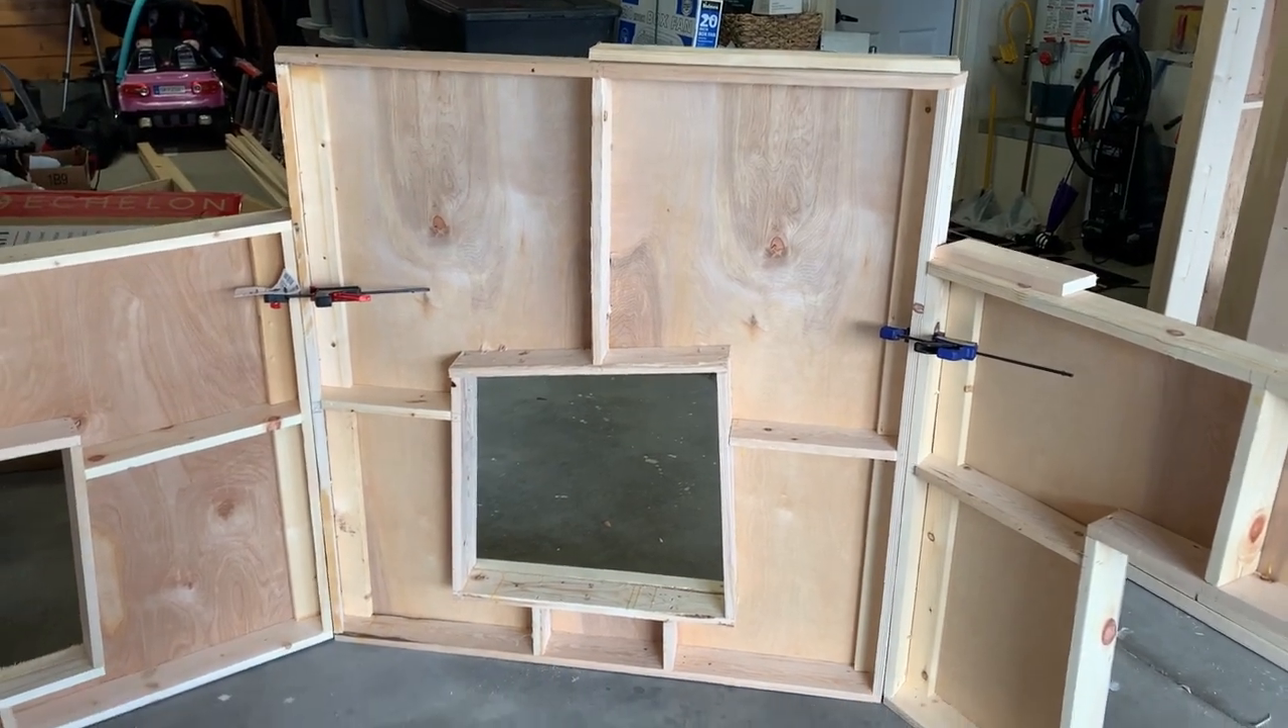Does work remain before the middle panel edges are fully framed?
No.